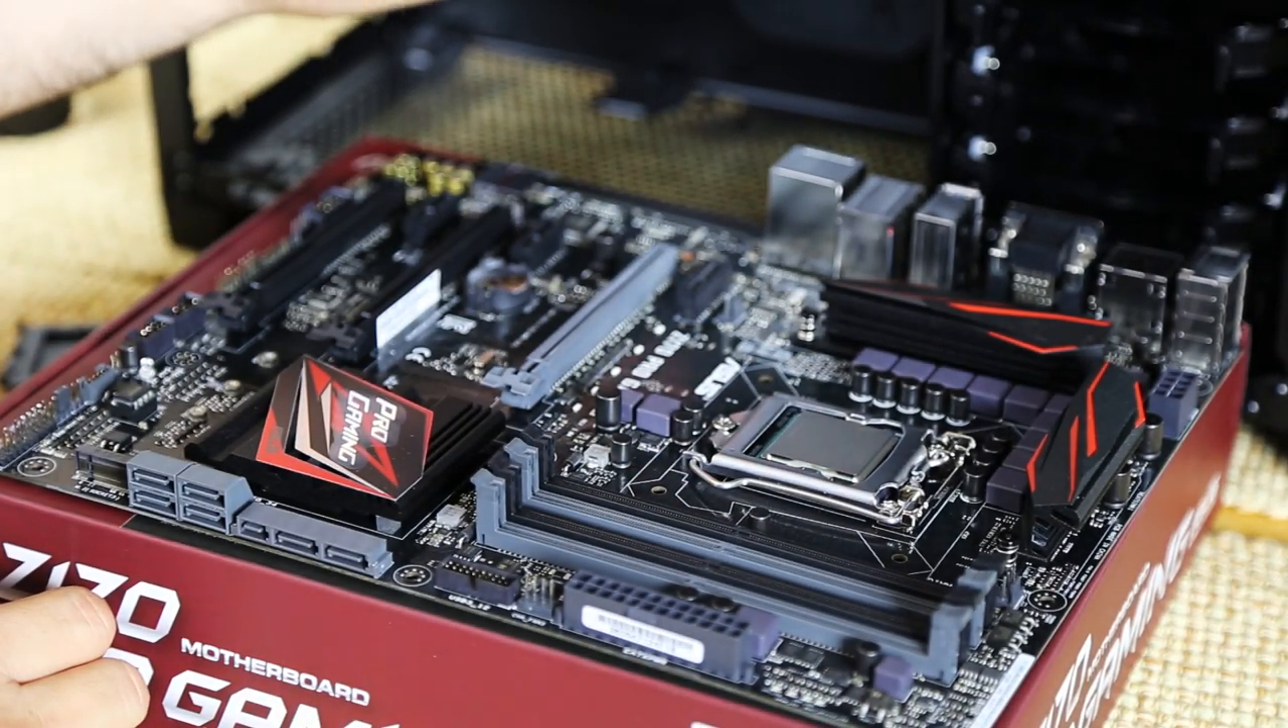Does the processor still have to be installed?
No.